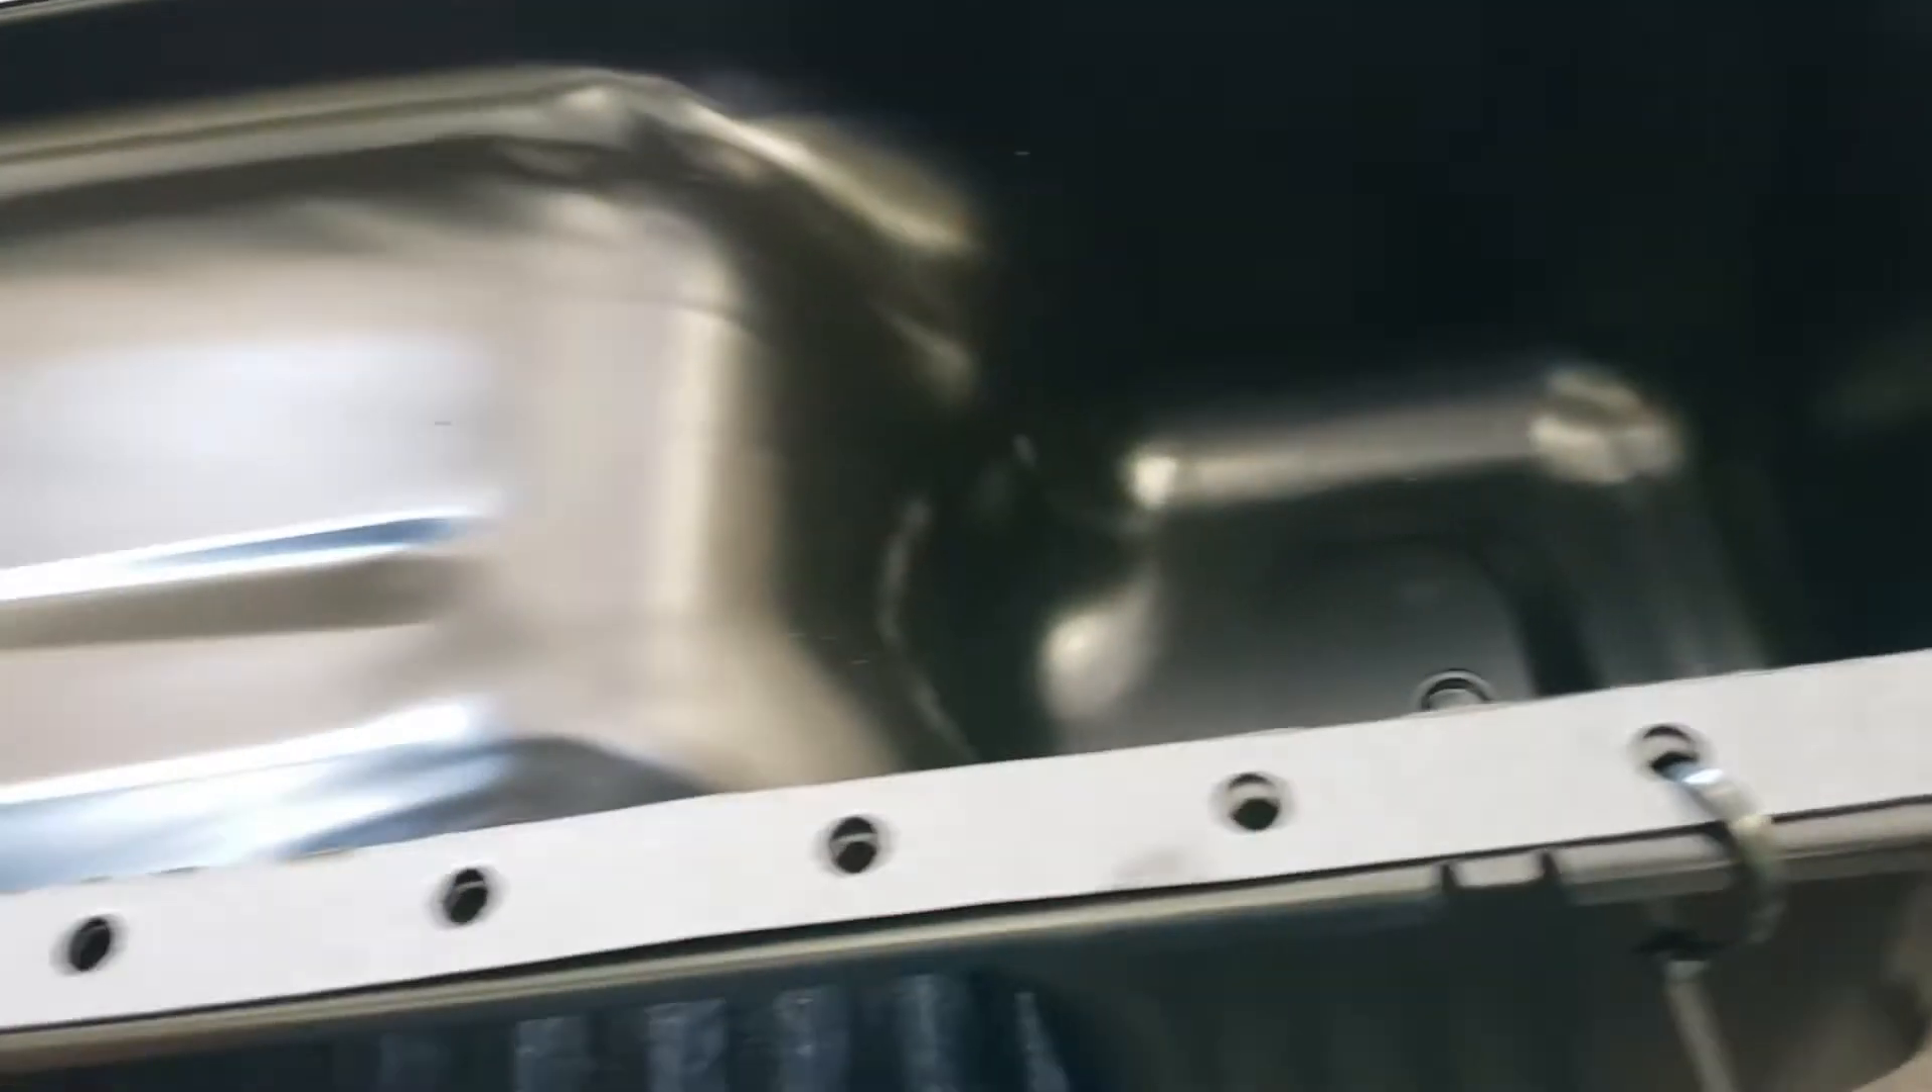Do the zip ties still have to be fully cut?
Yes.